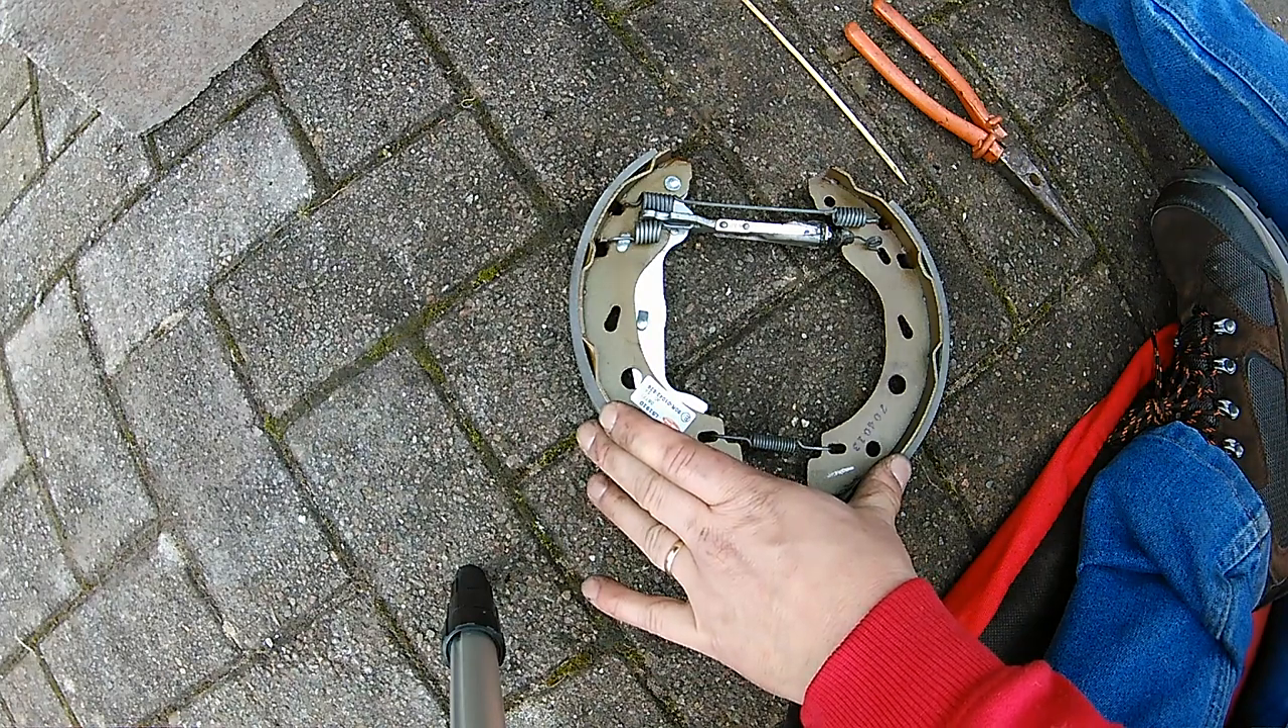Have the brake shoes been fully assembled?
Yes.